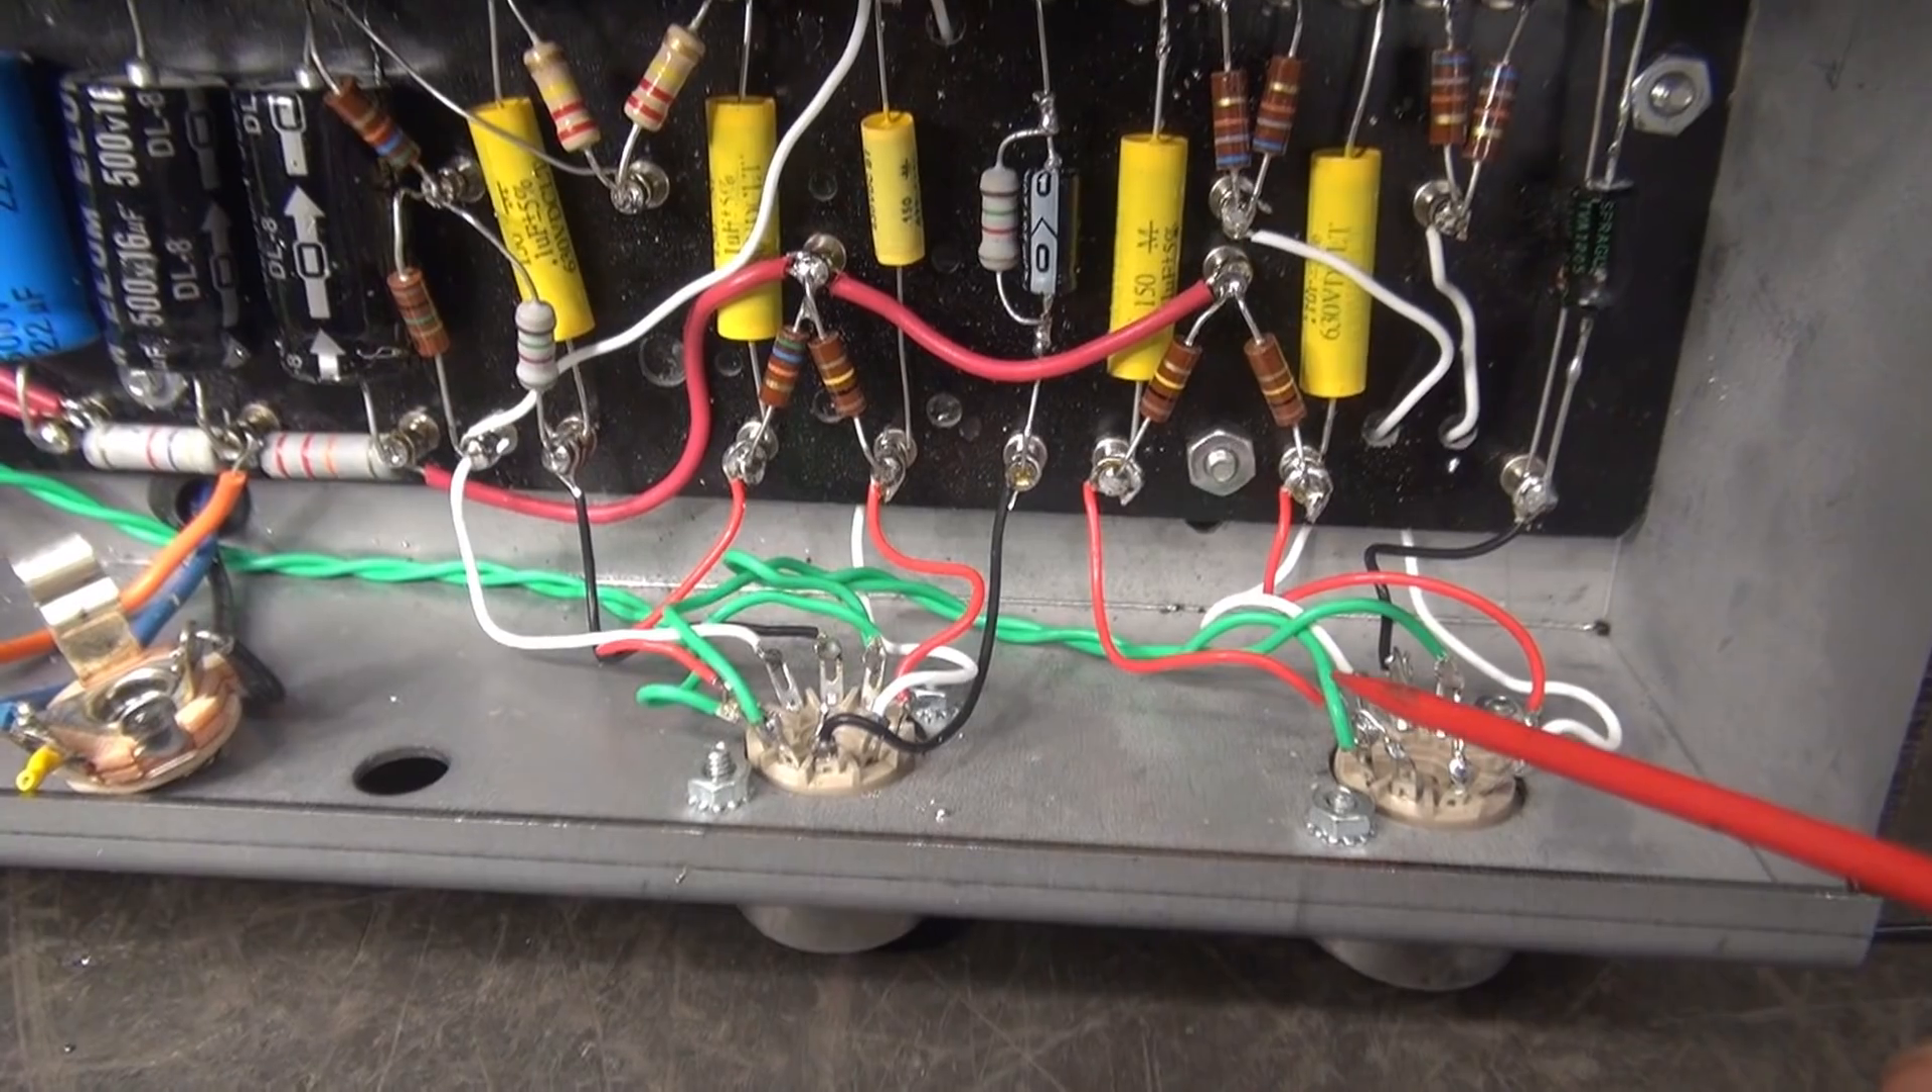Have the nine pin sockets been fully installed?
Yes.